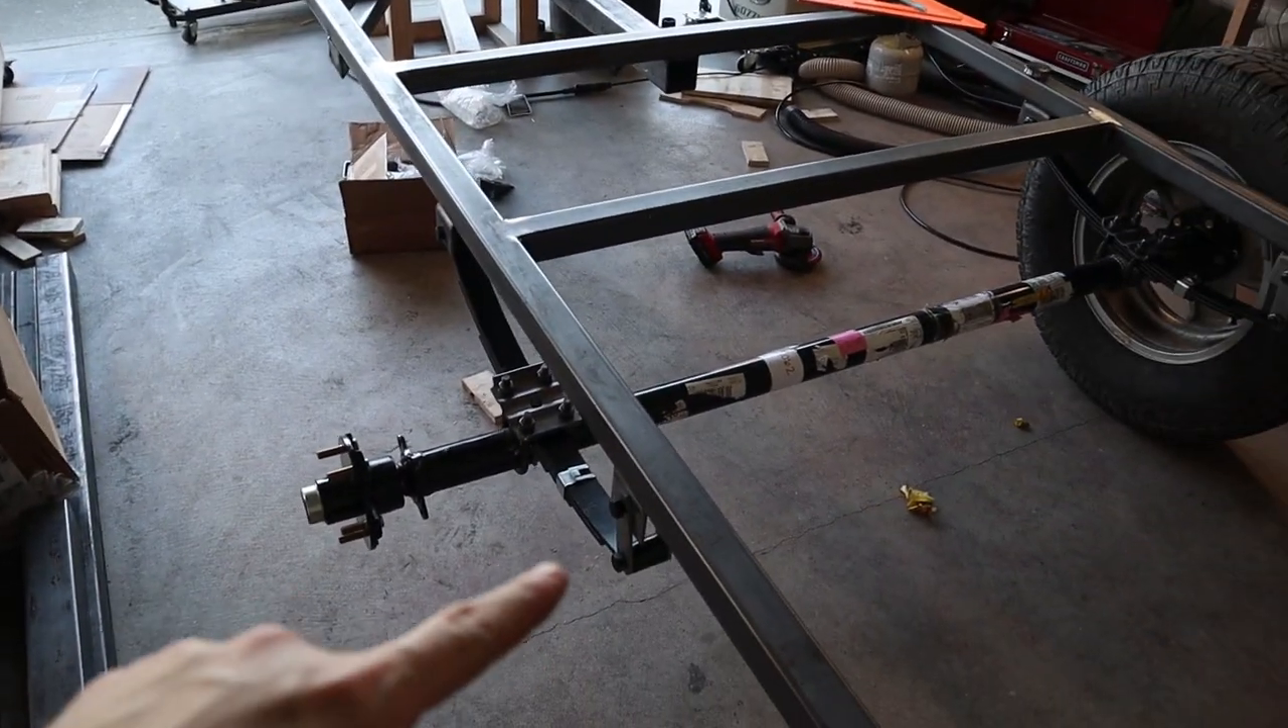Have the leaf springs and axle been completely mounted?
Yes.